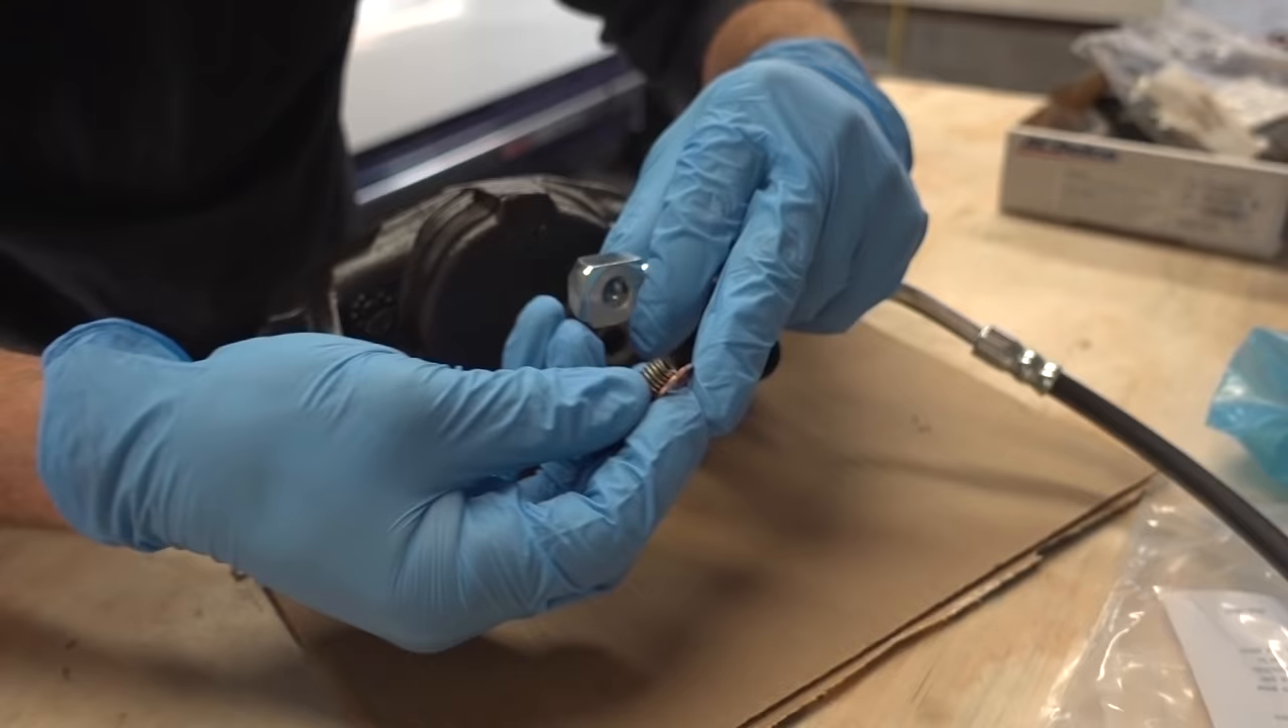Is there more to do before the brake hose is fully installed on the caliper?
Yes.